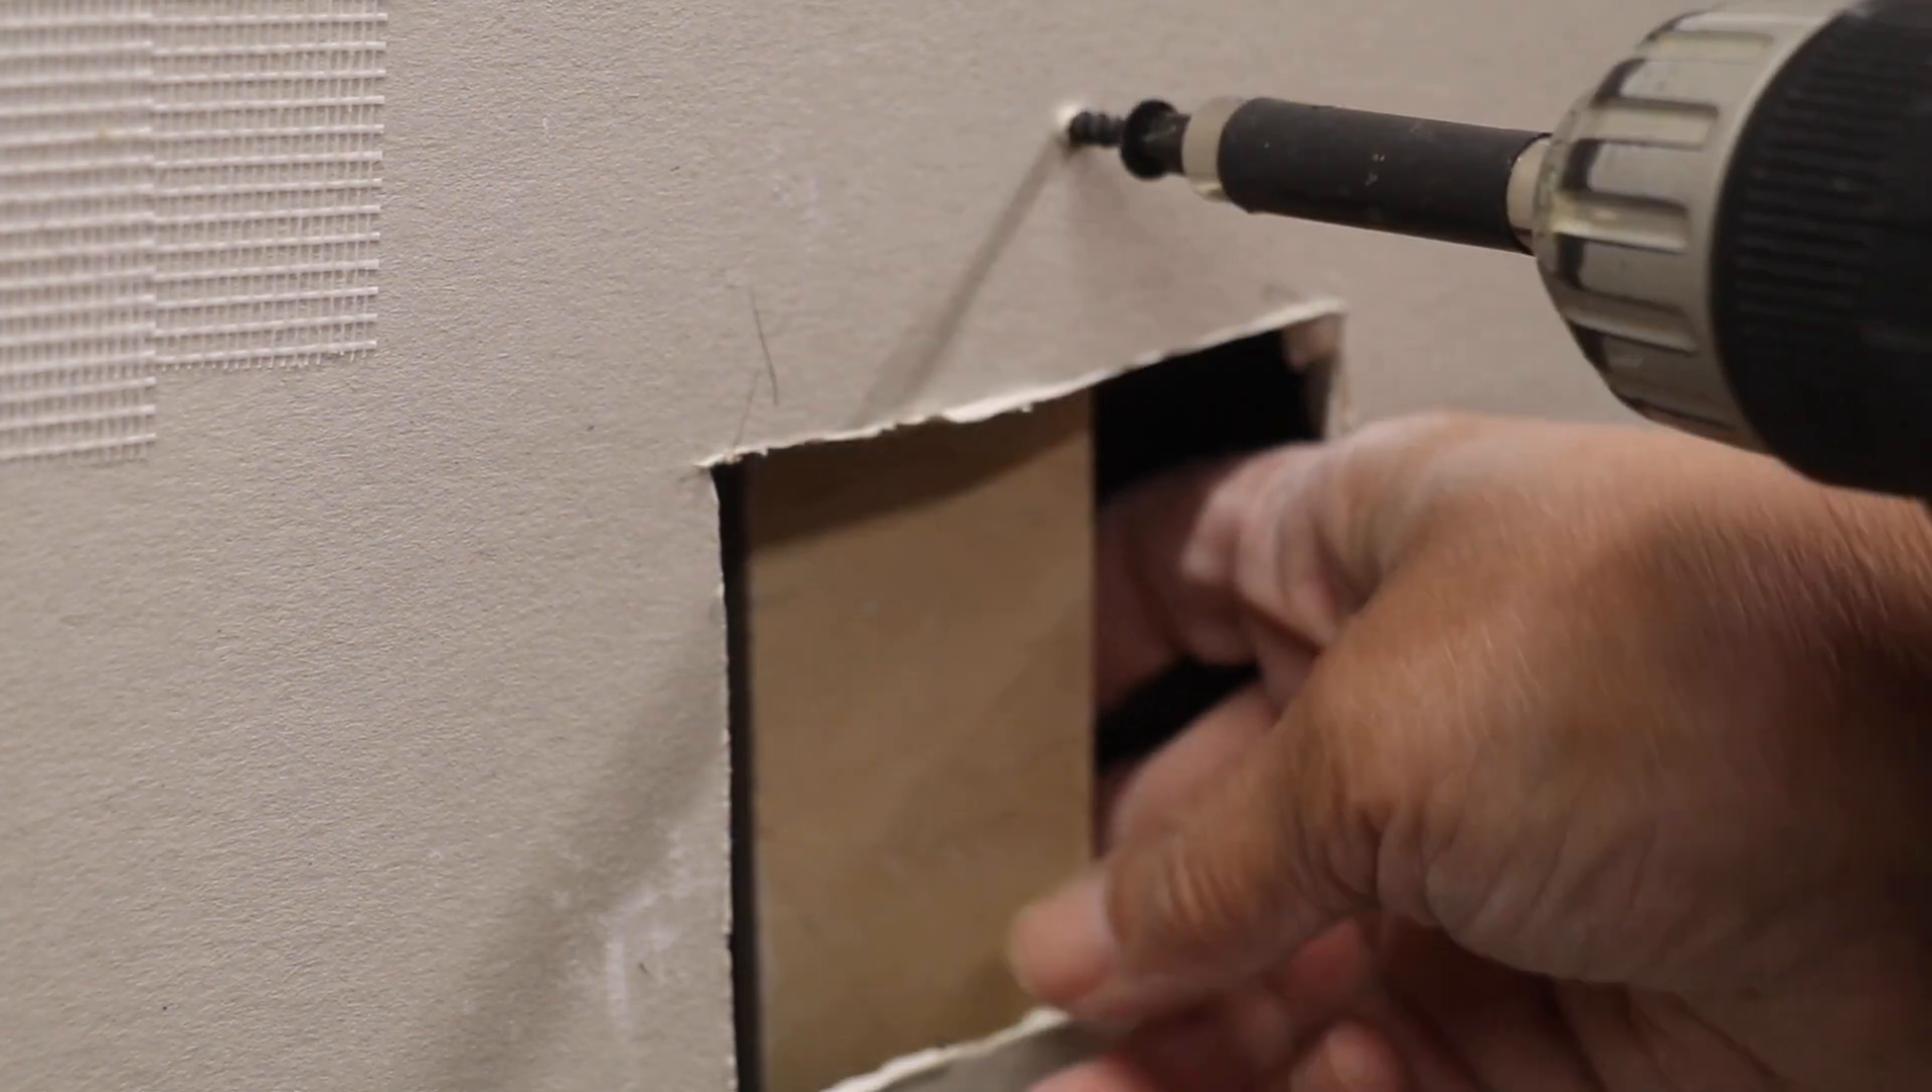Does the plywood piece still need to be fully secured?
Yes.